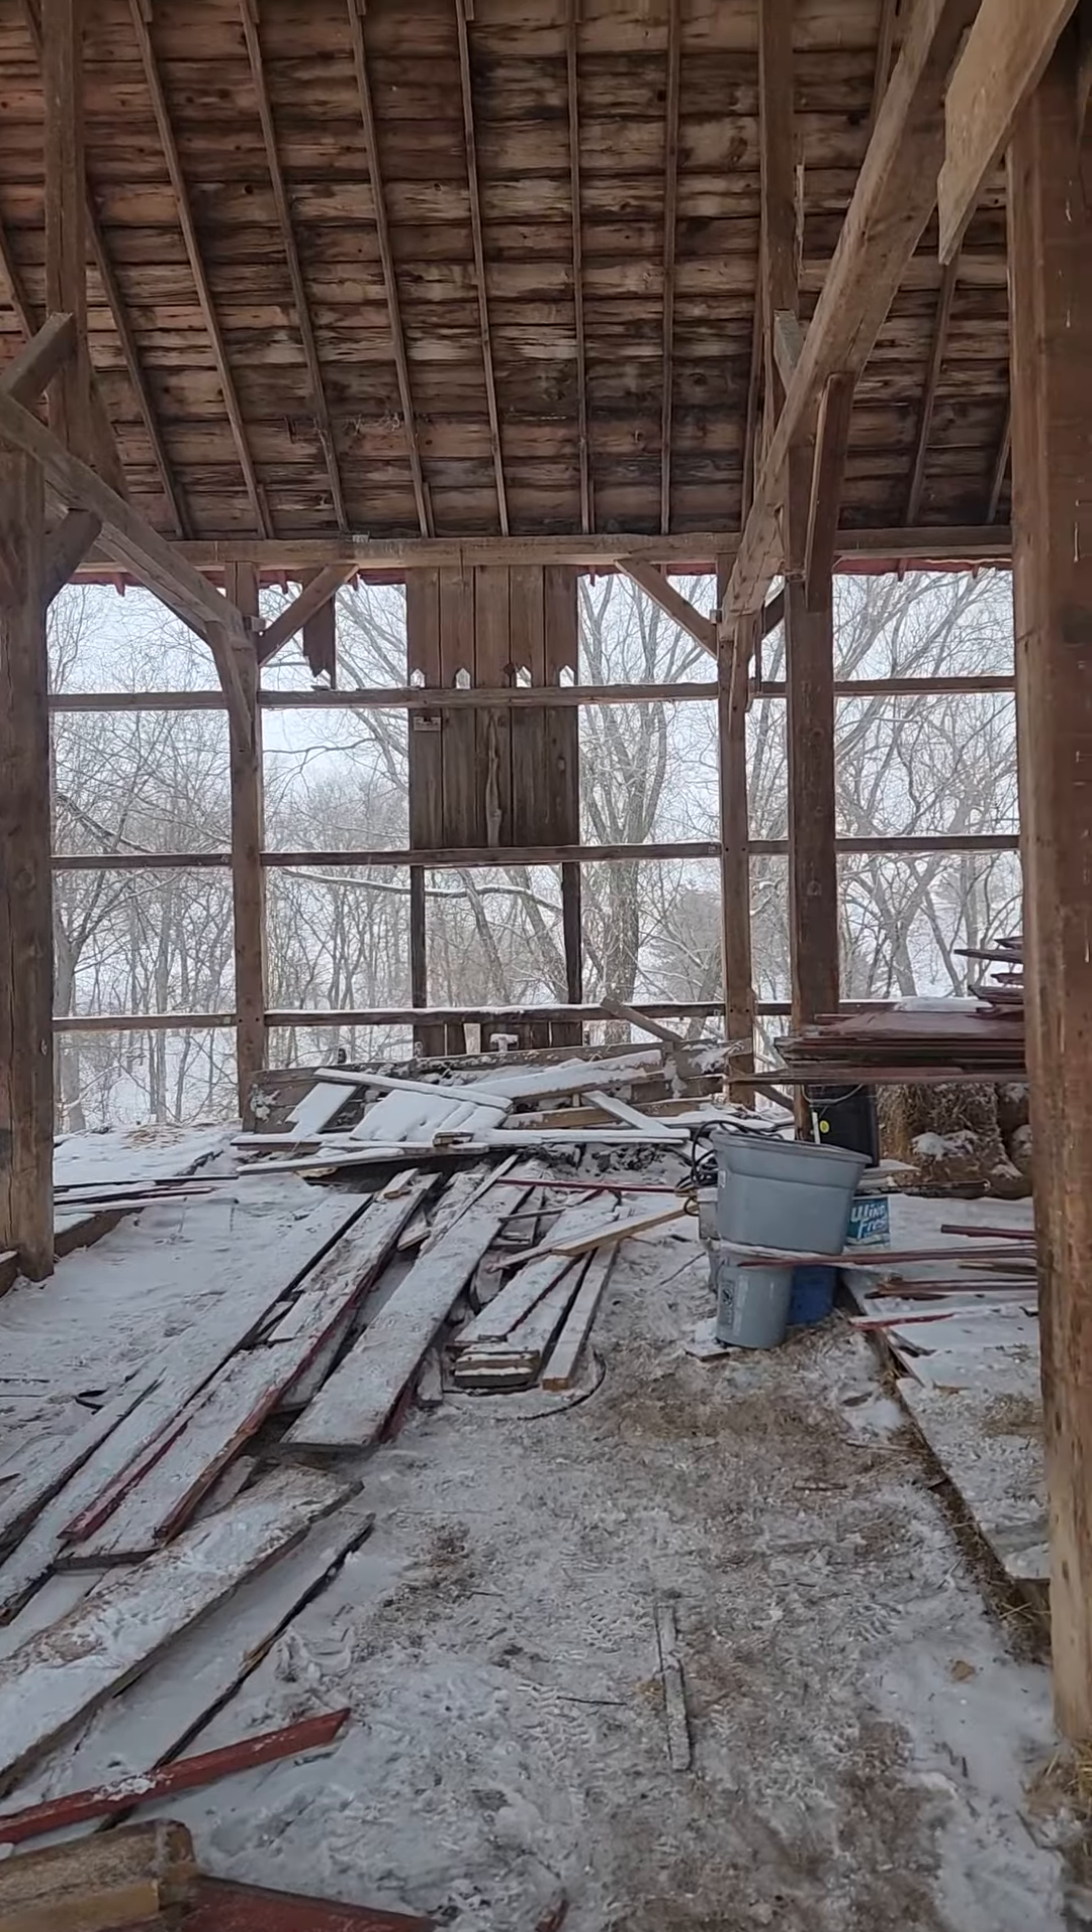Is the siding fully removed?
No.